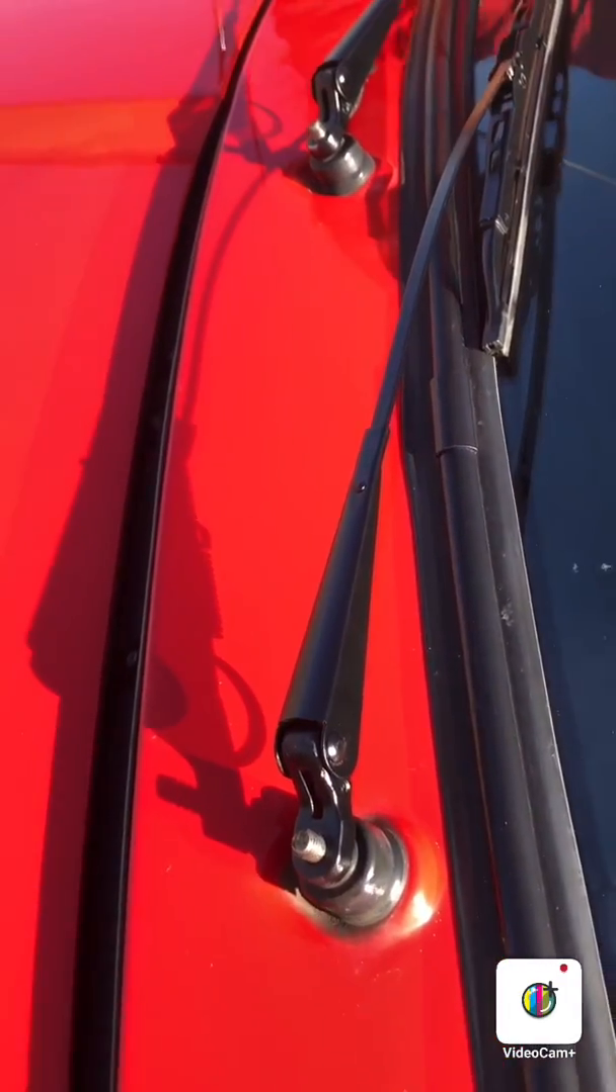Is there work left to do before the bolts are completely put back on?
Yes.